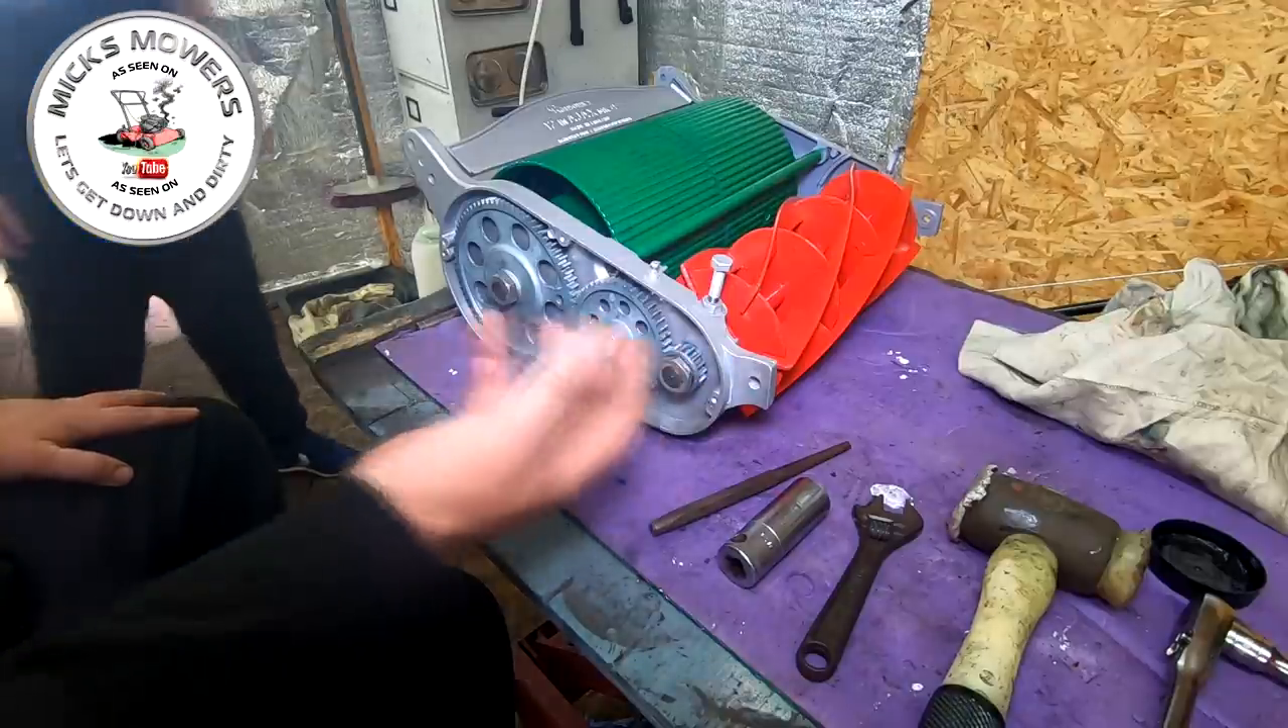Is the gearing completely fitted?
Yes.